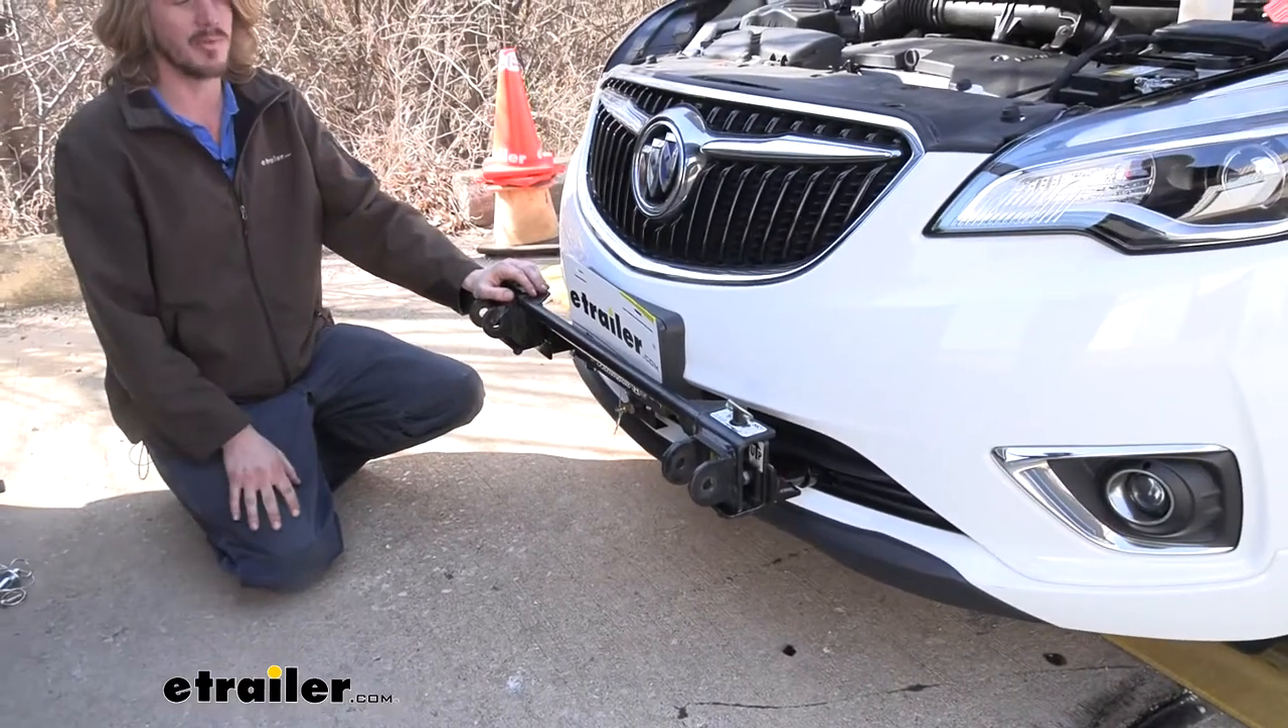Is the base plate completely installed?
Yes.